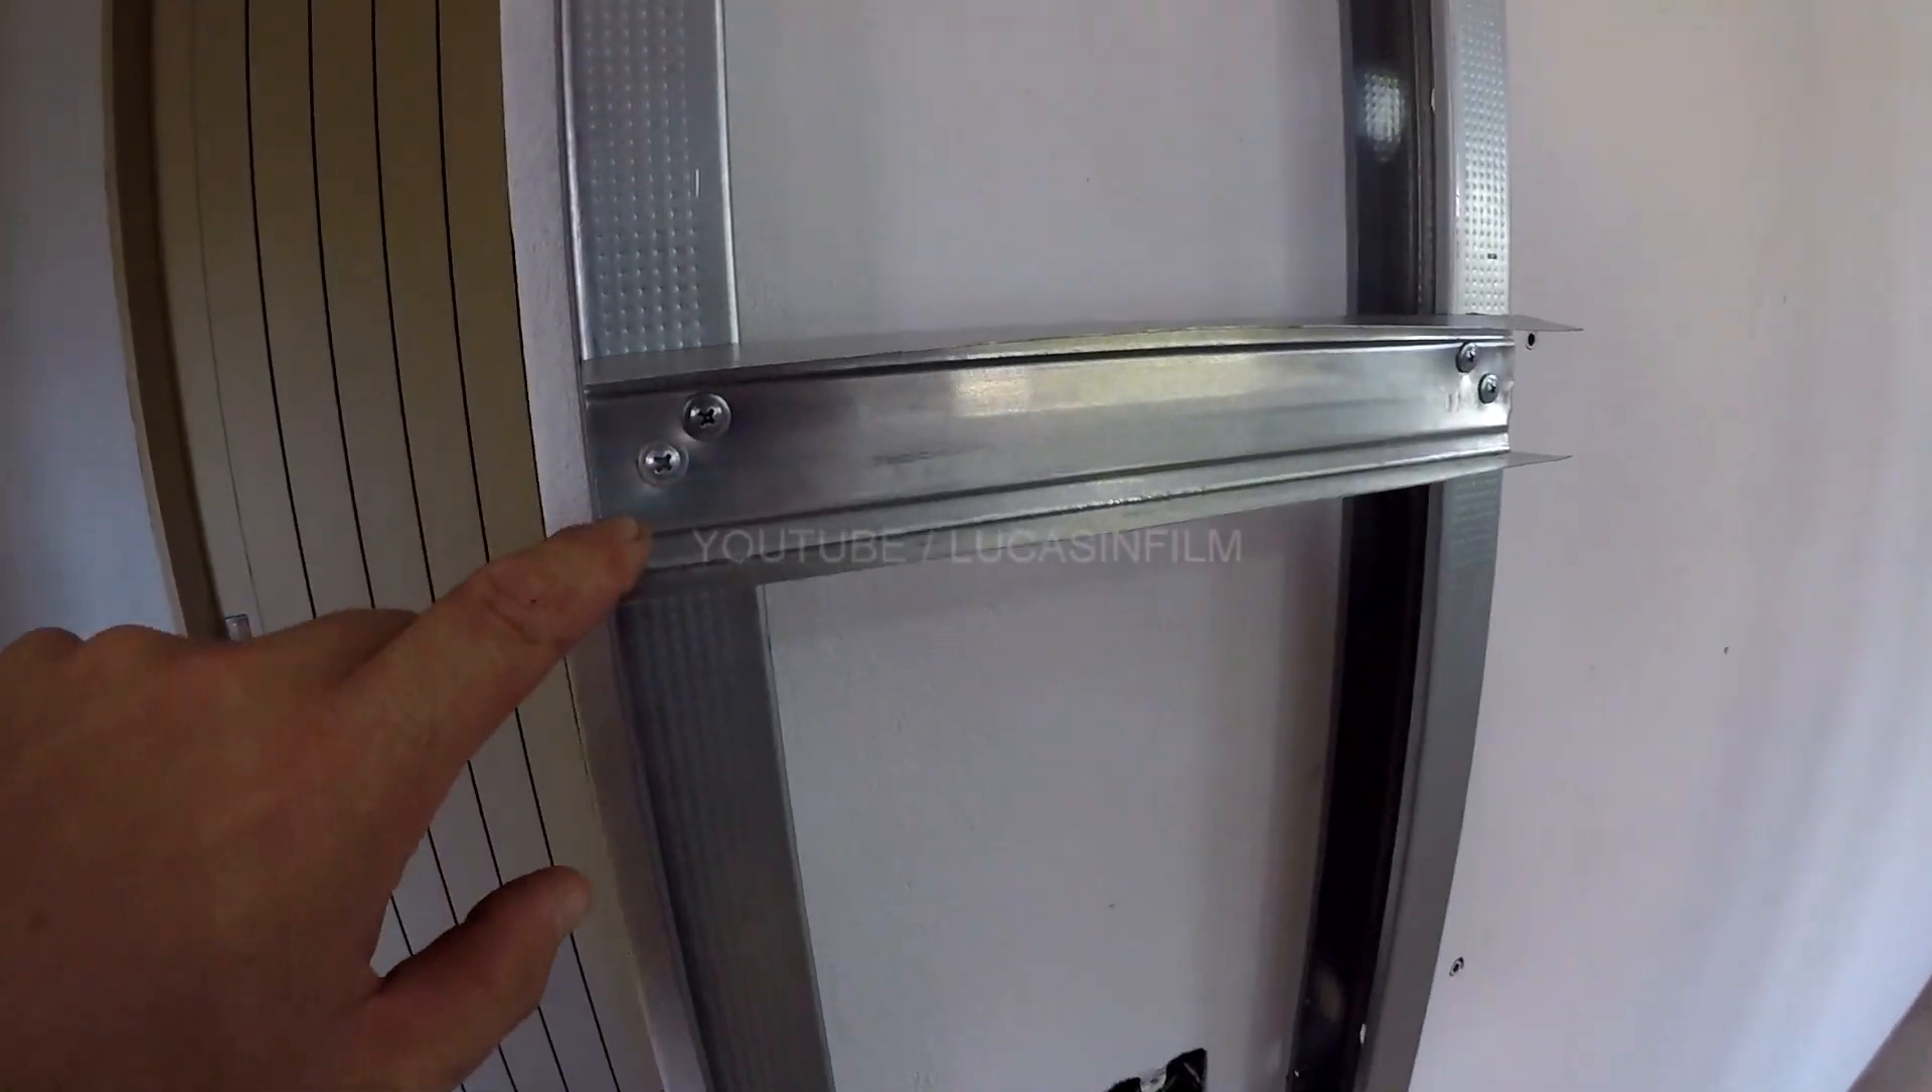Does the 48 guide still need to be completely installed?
No.